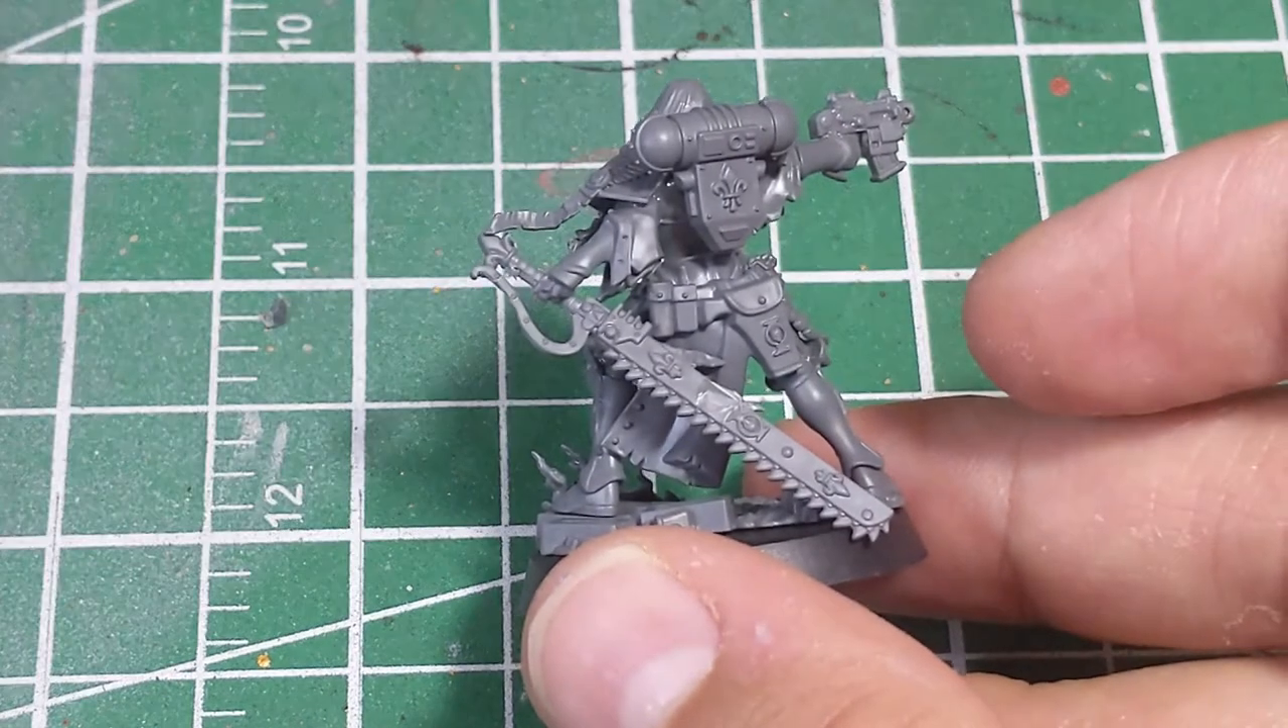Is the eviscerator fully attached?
Yes.